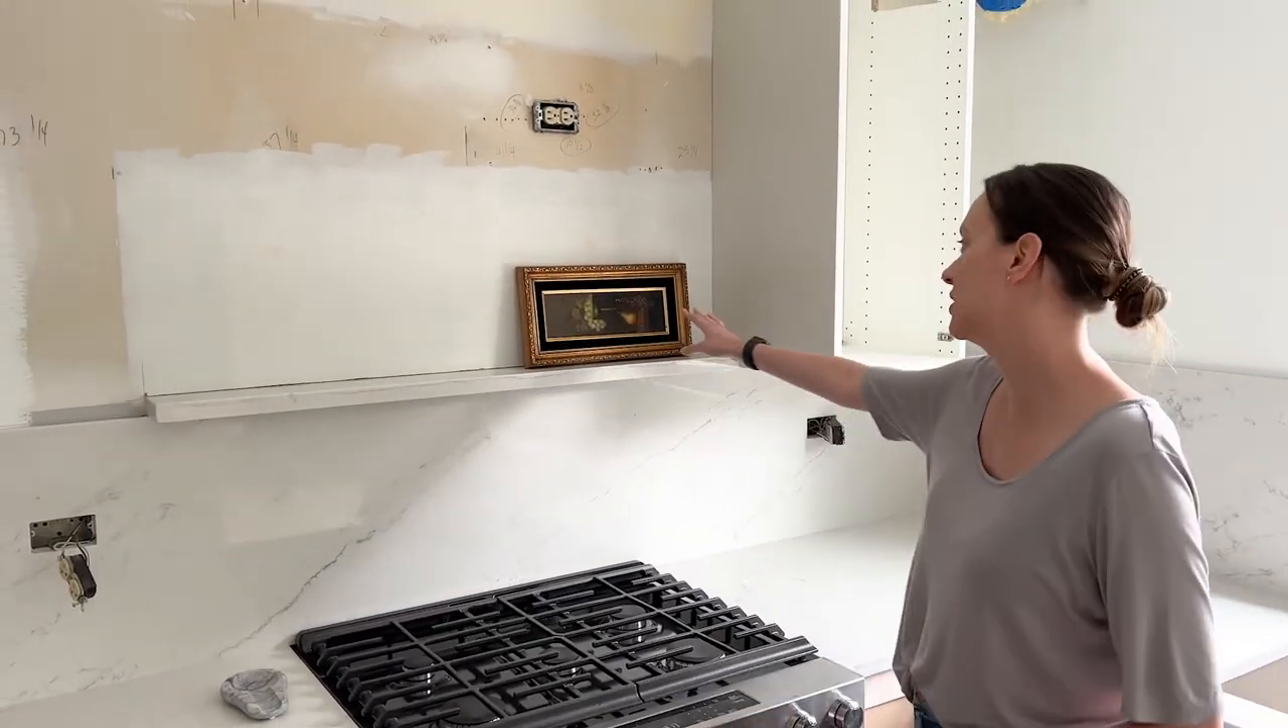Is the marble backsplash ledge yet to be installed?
No.